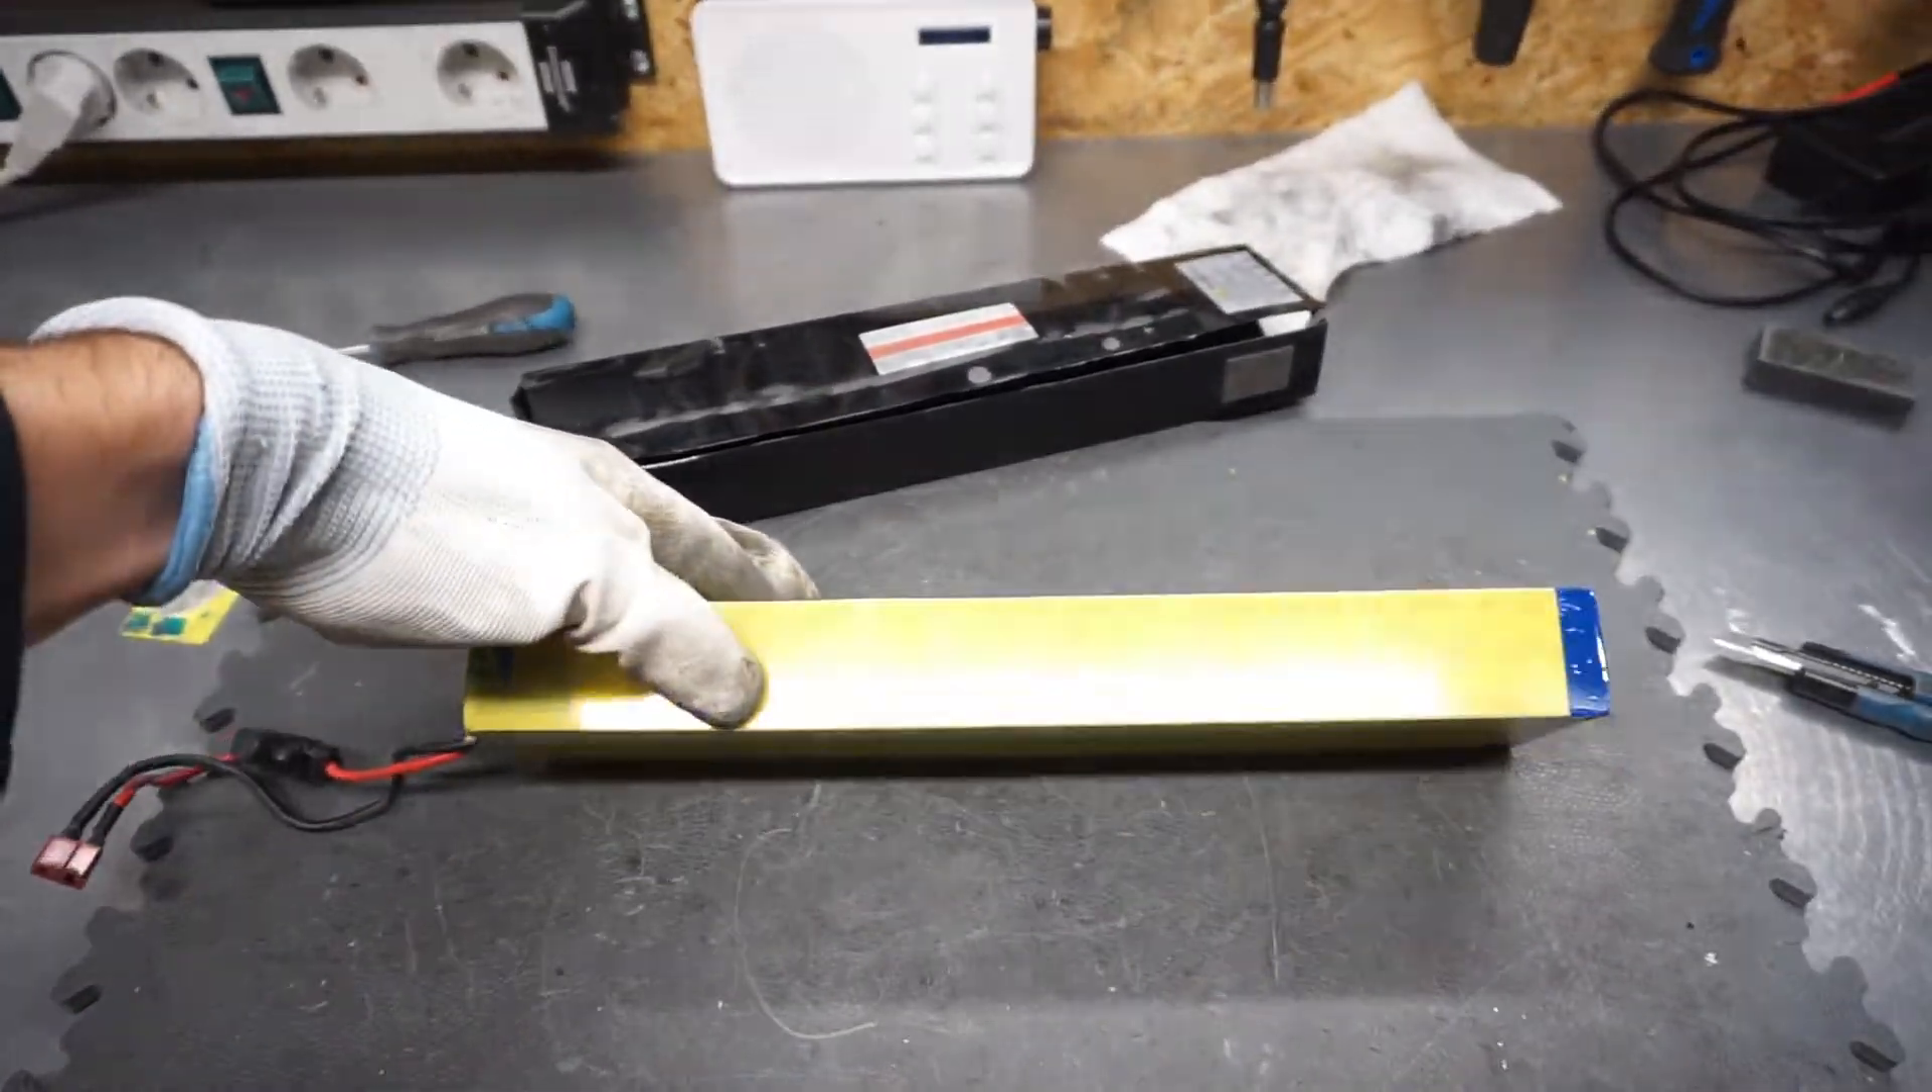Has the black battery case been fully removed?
Yes.